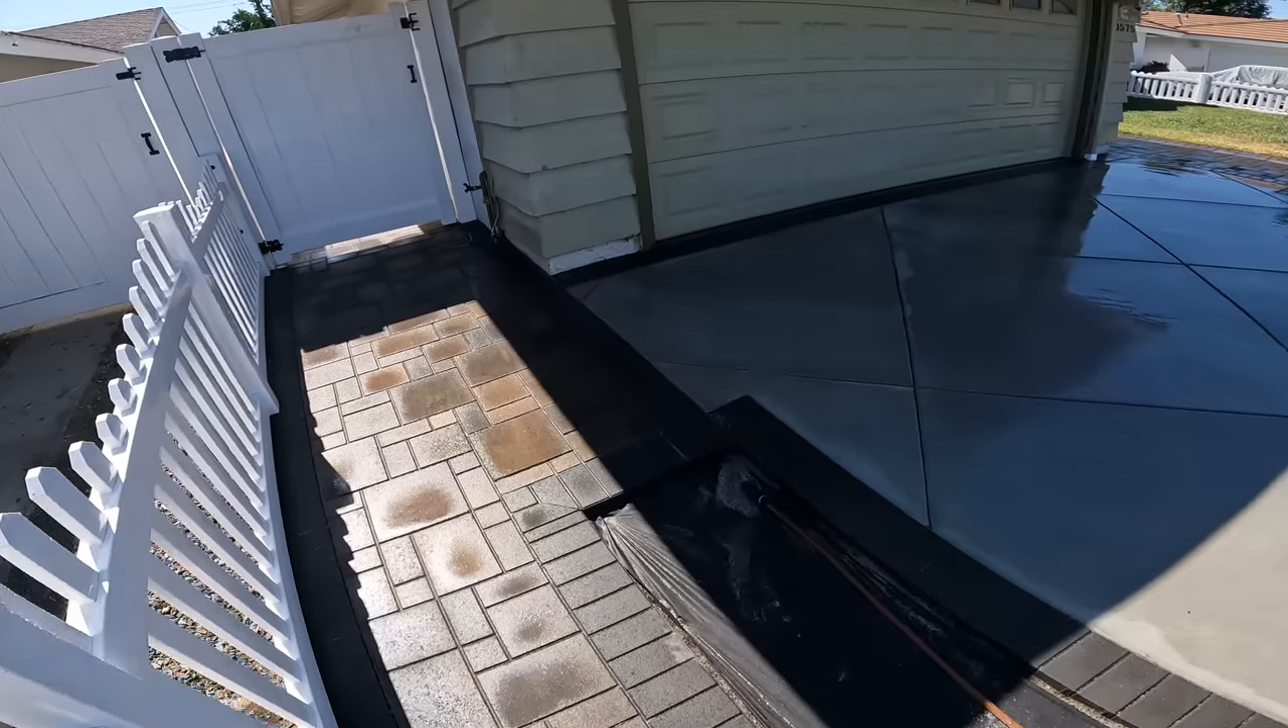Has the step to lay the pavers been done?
Yes.